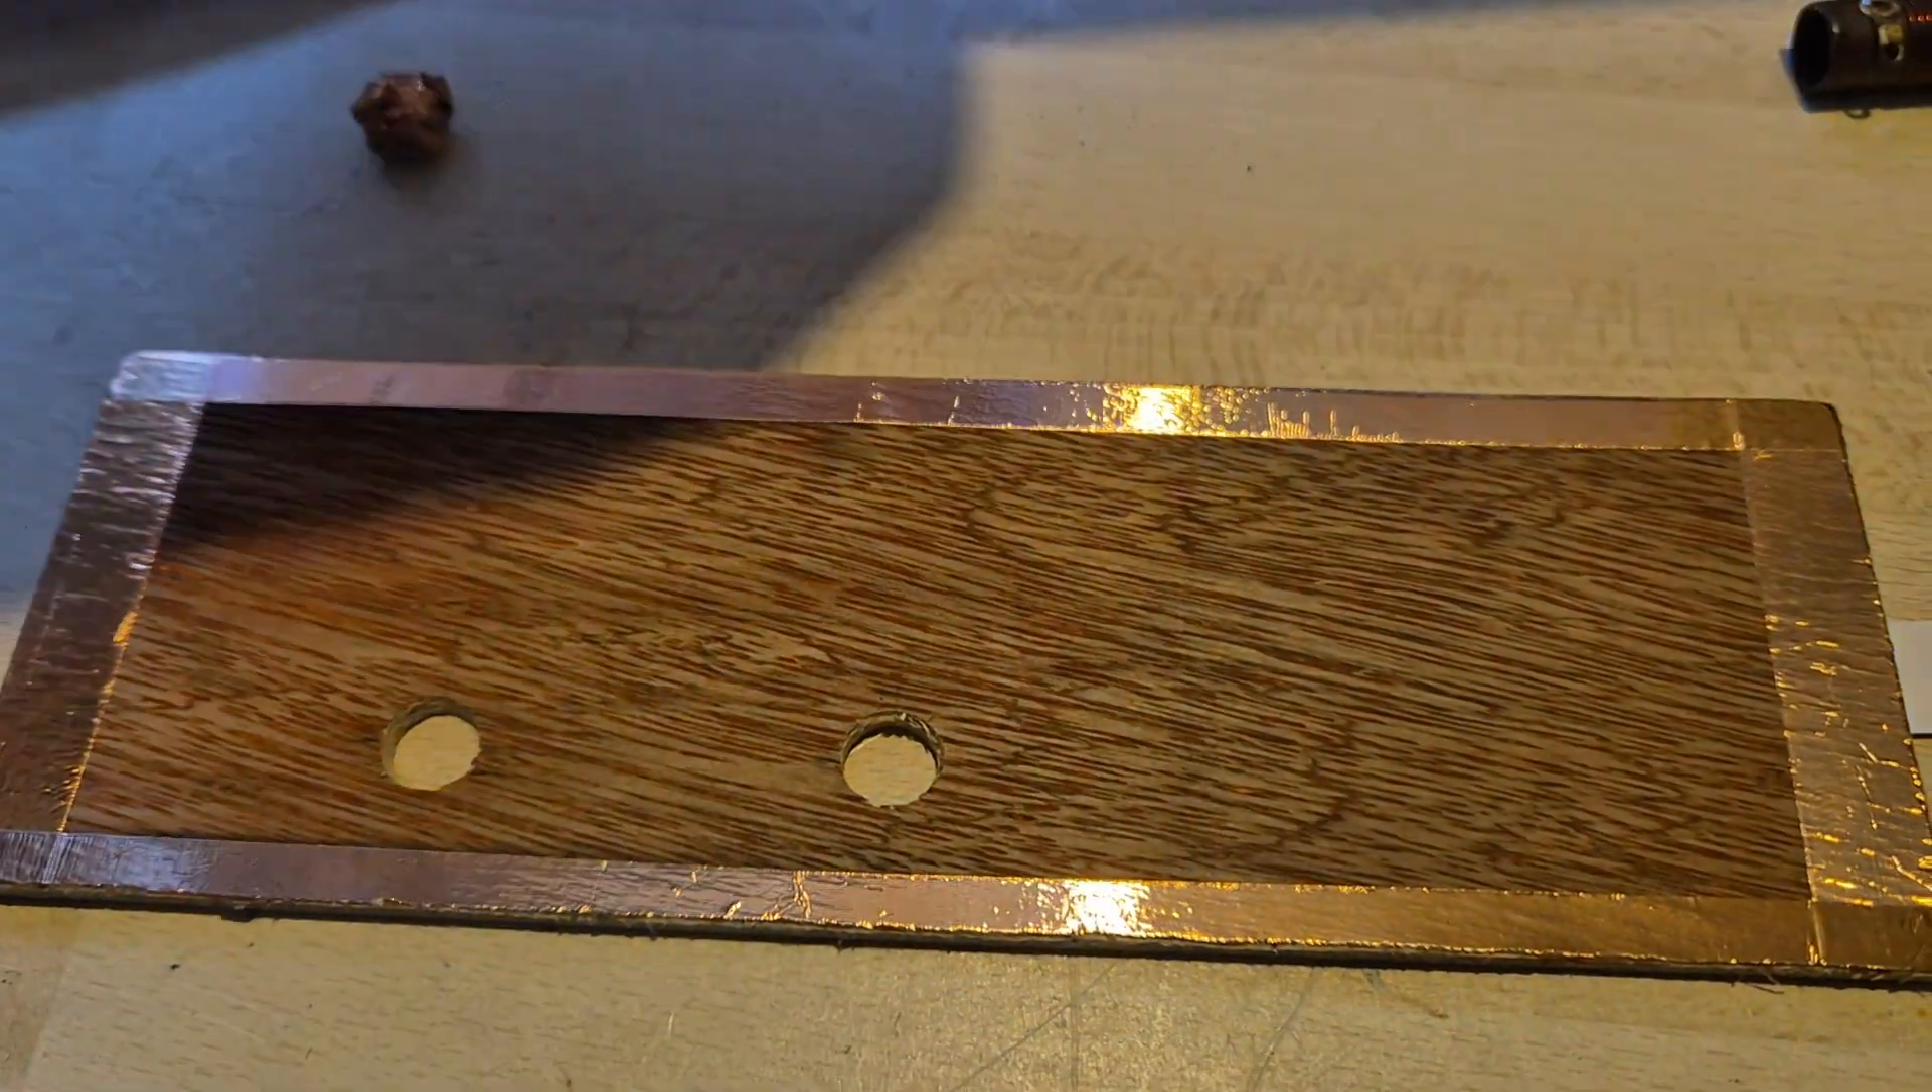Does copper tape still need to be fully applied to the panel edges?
No.